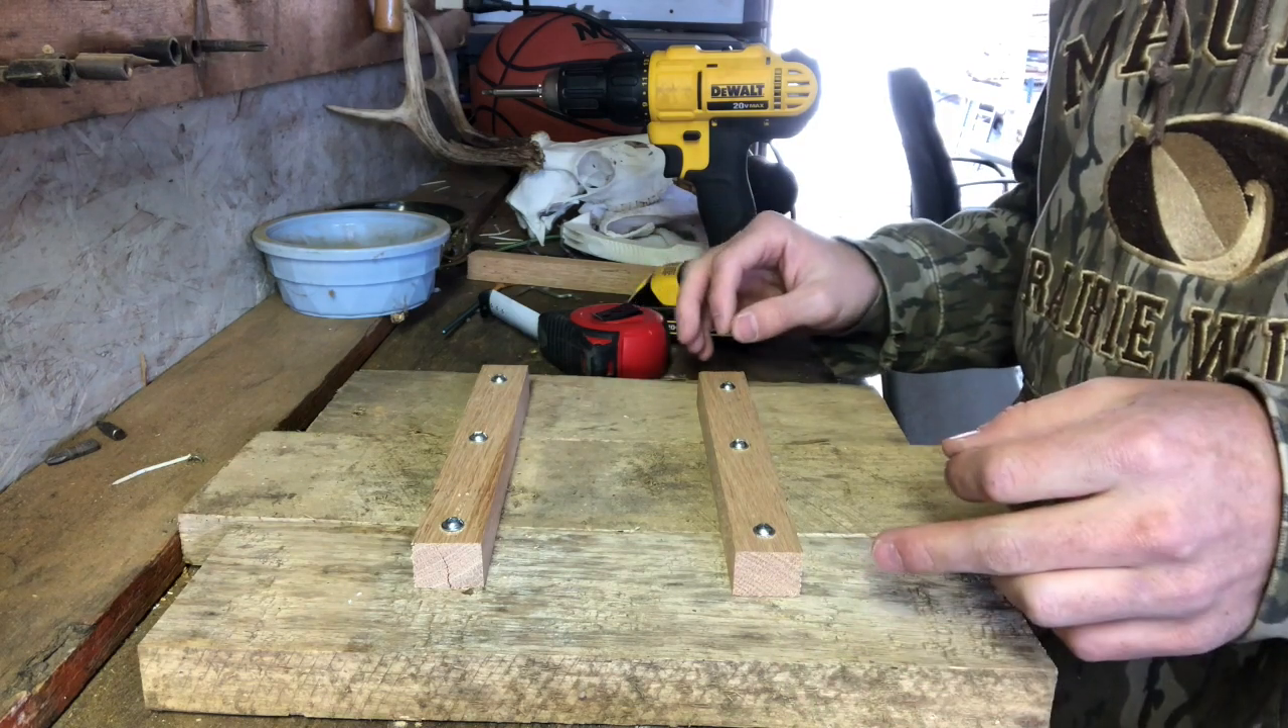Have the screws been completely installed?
Yes.